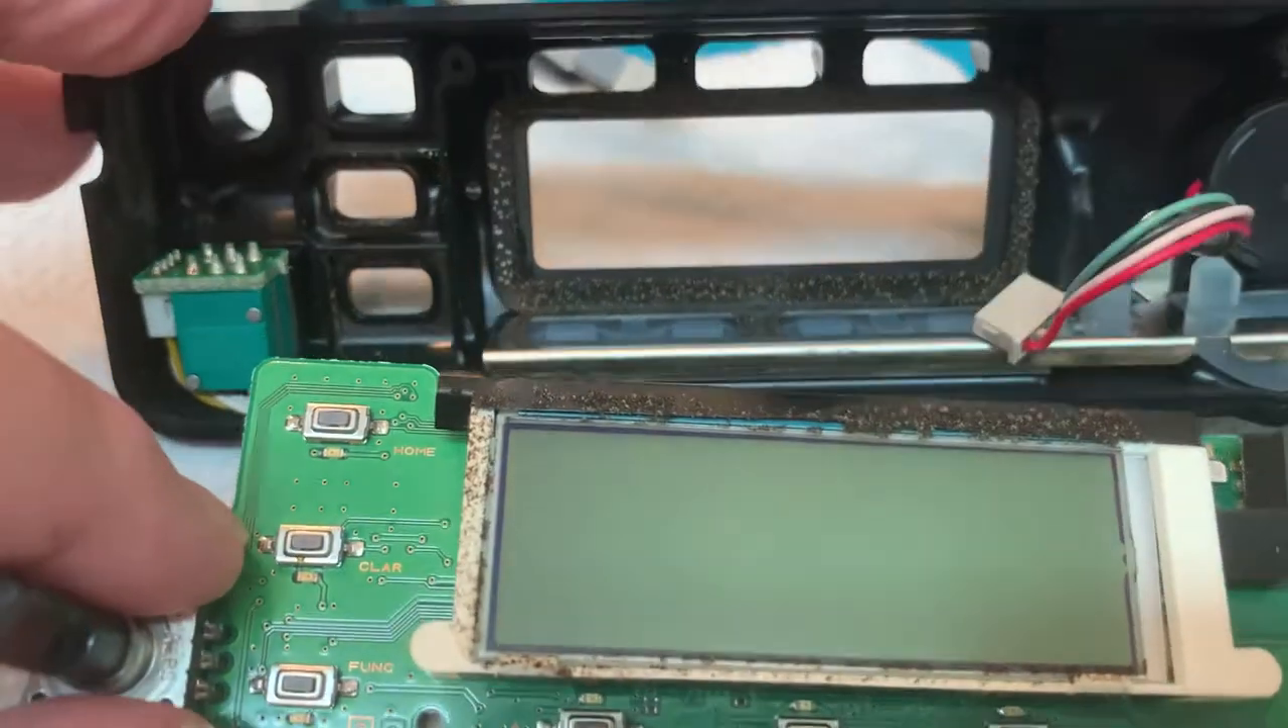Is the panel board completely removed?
Yes.